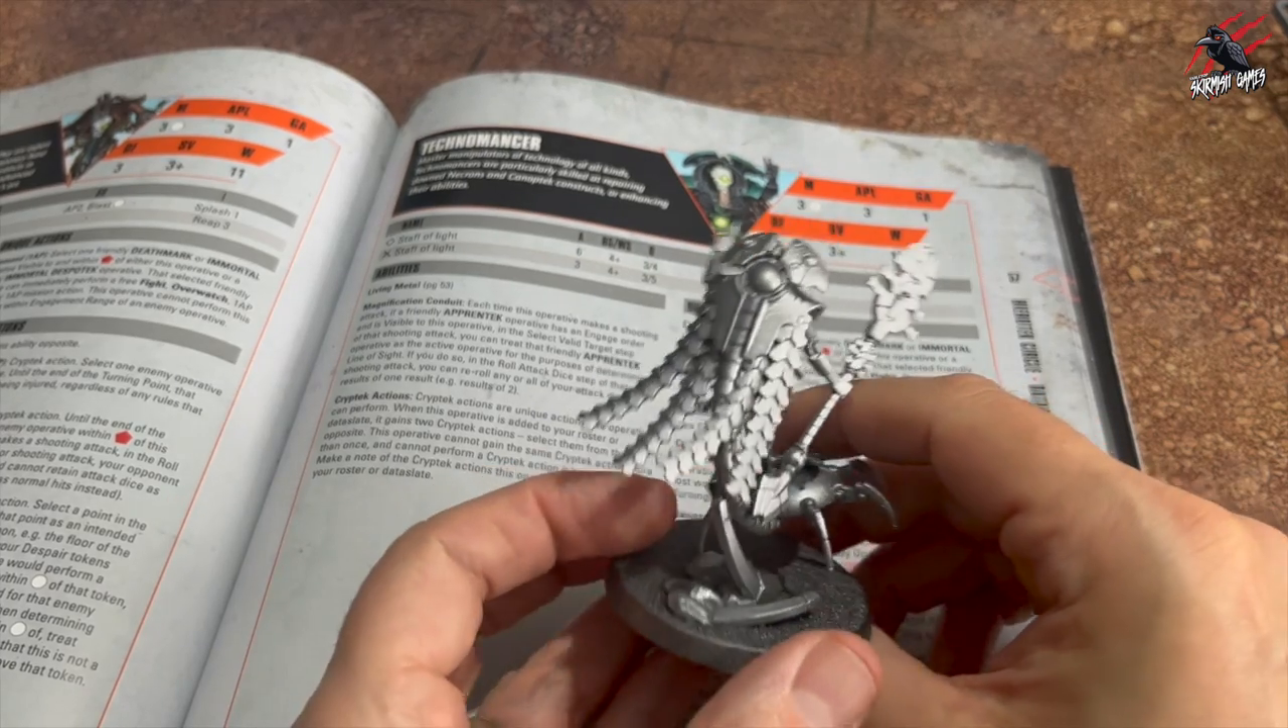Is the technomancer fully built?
Yes.